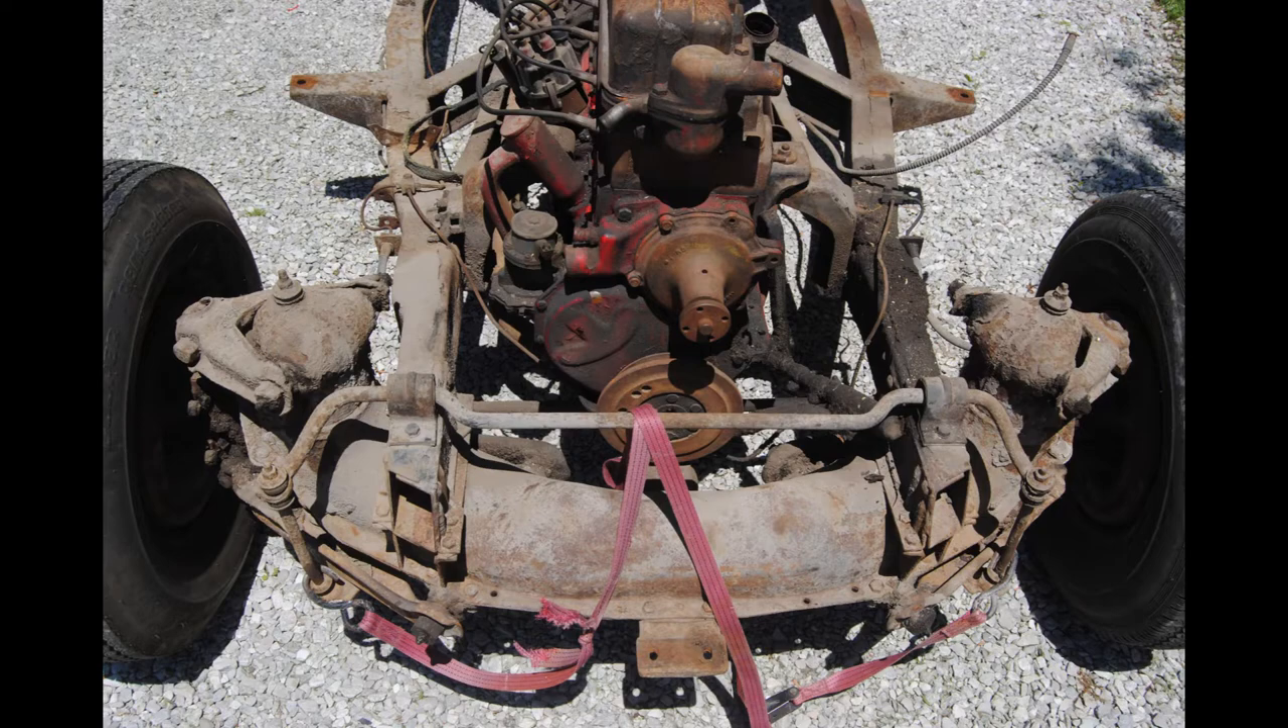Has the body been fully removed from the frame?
Yes.